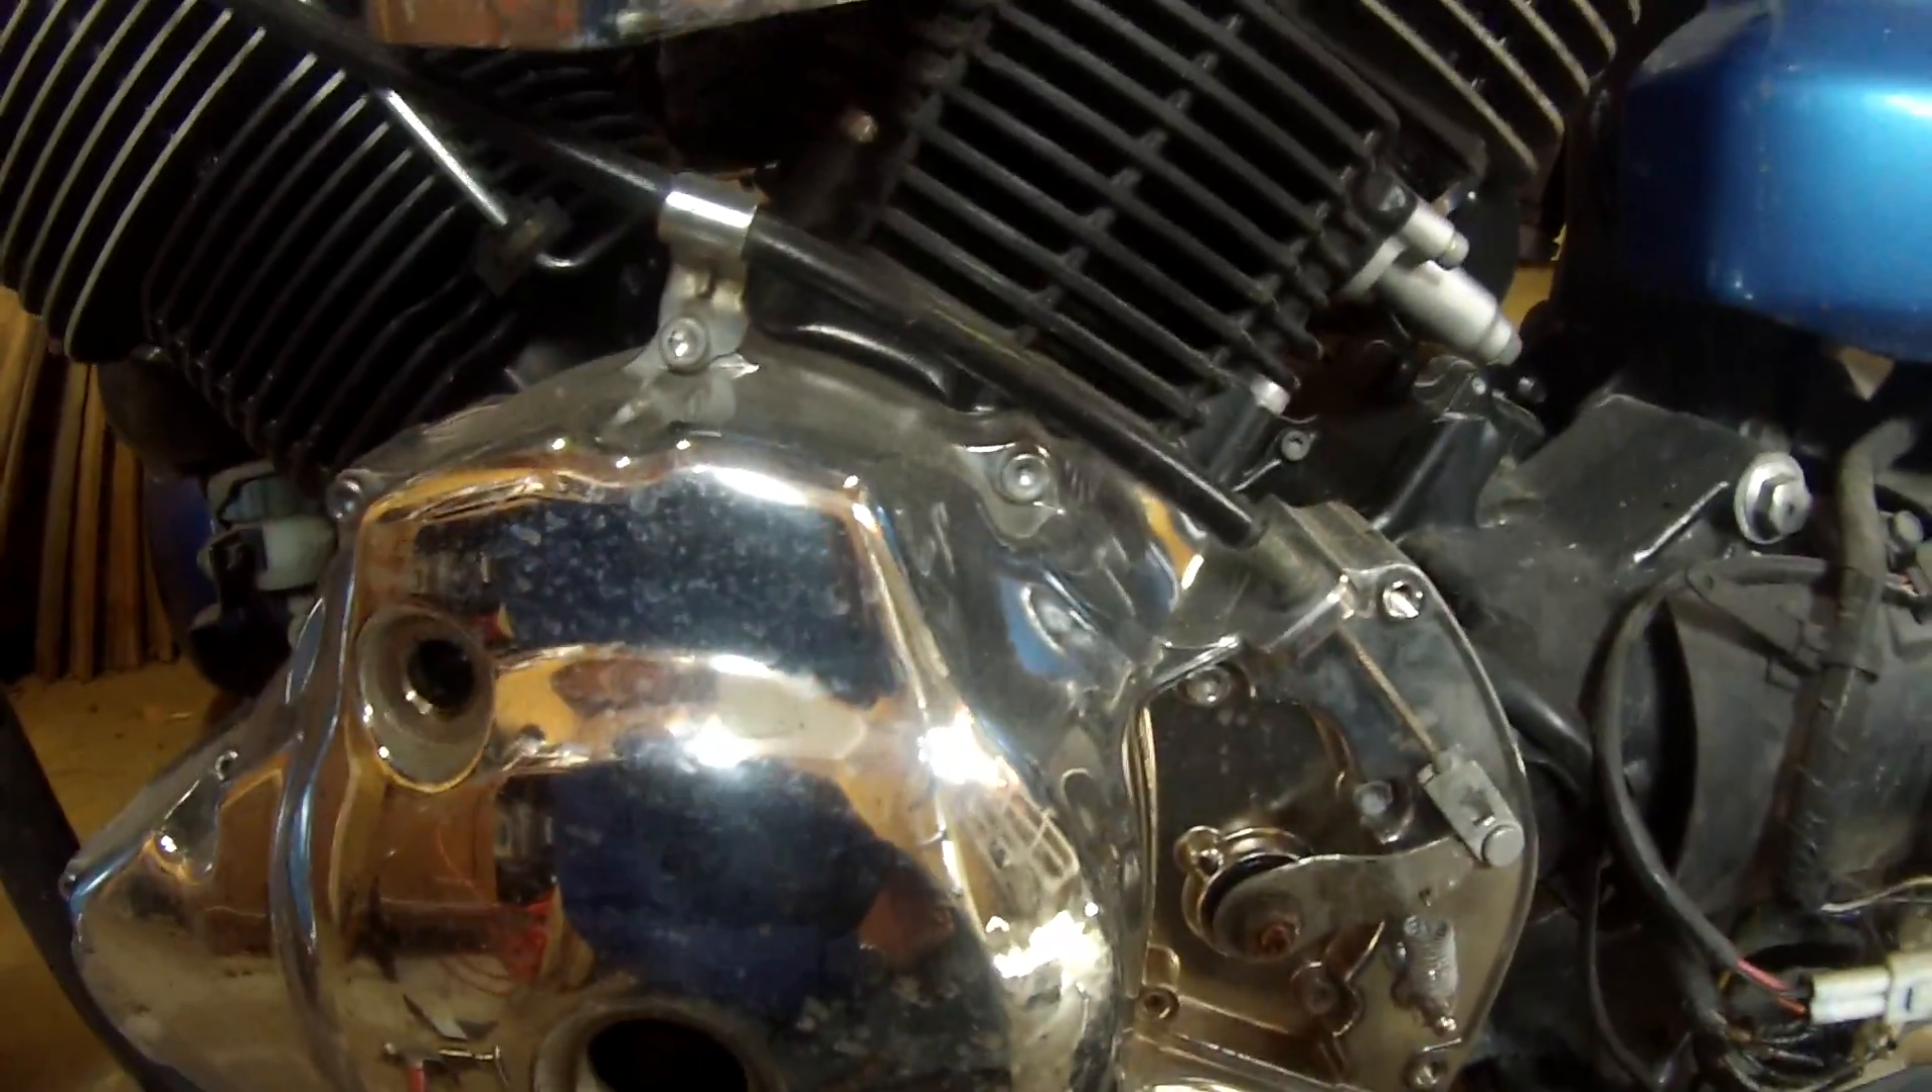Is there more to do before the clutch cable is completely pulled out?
Yes.